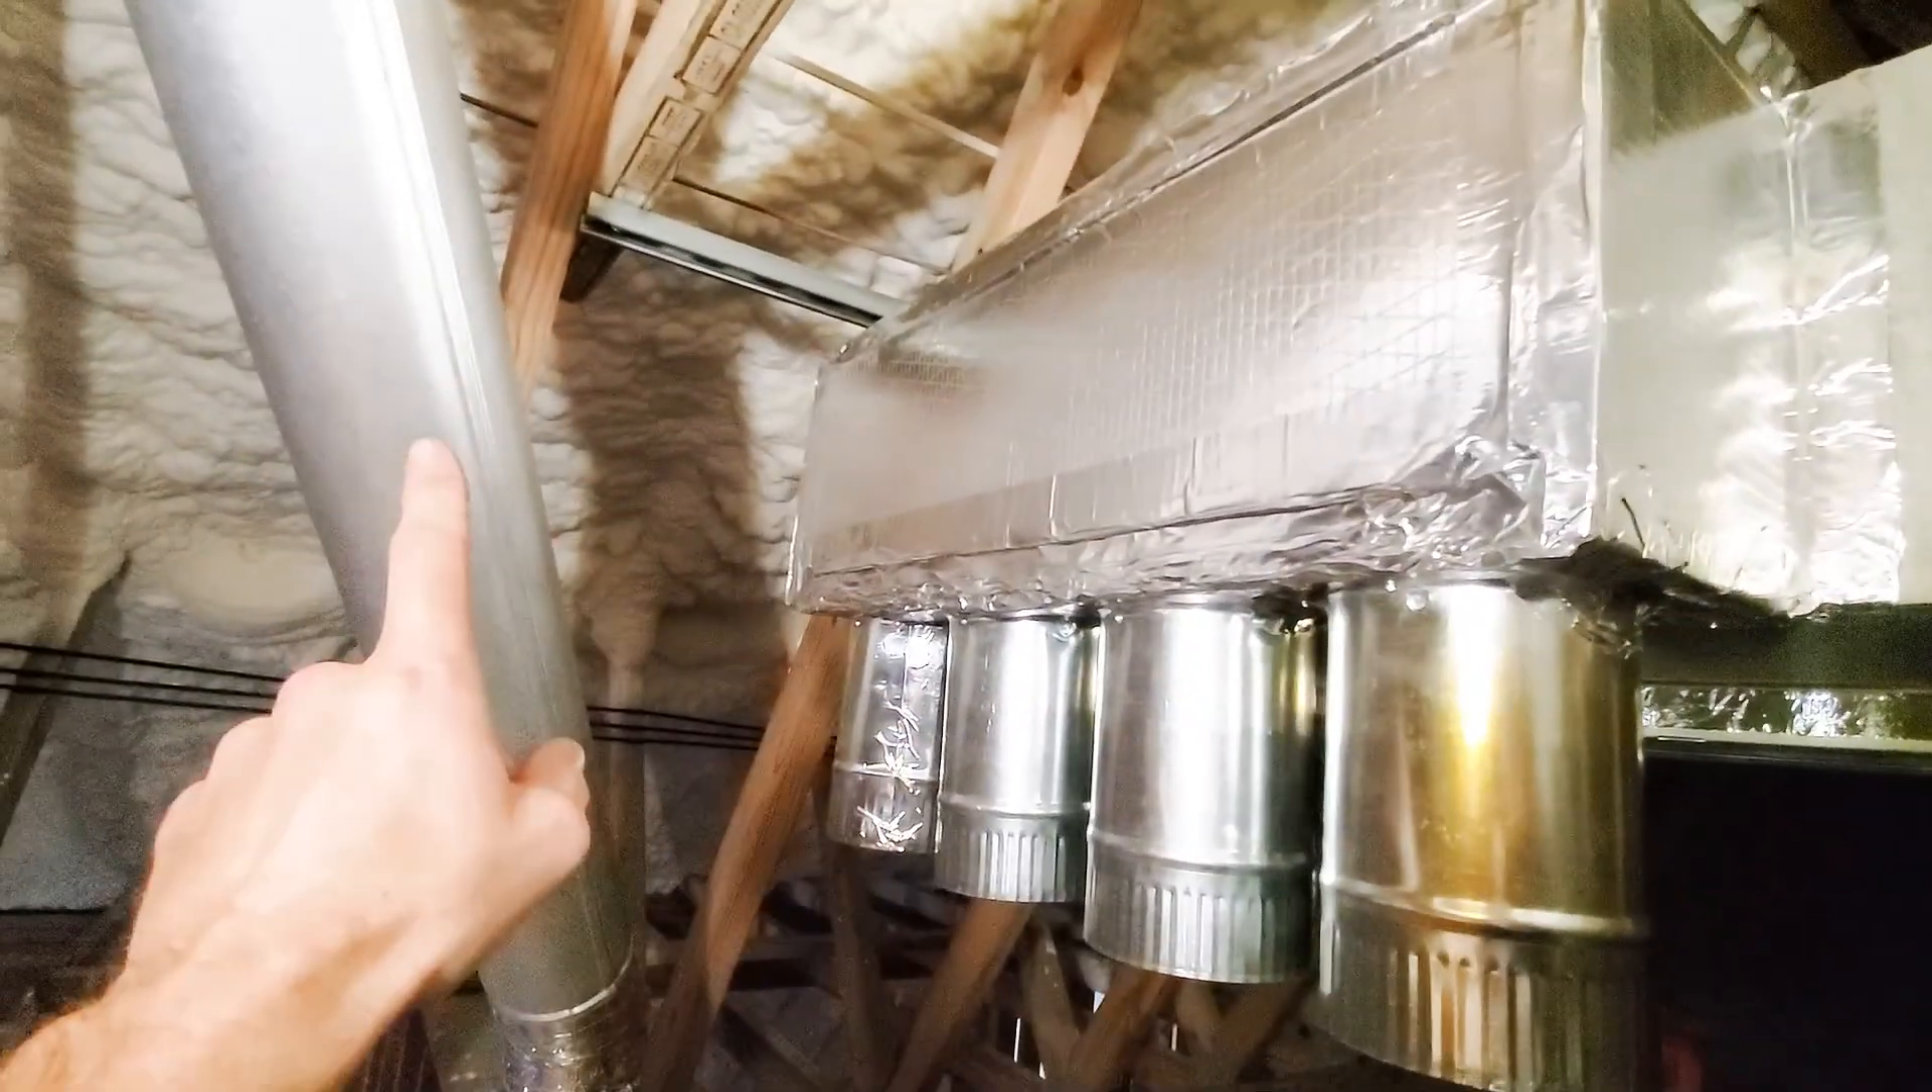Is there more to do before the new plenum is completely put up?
No.